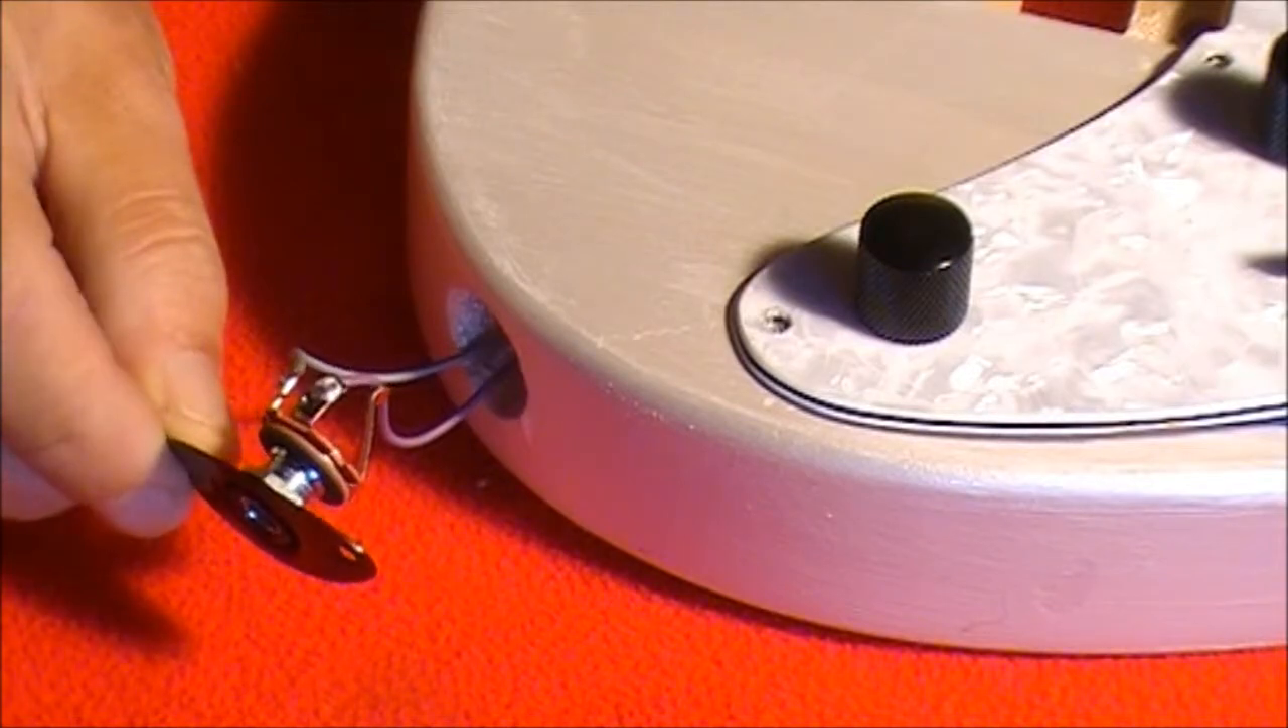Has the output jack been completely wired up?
Yes.